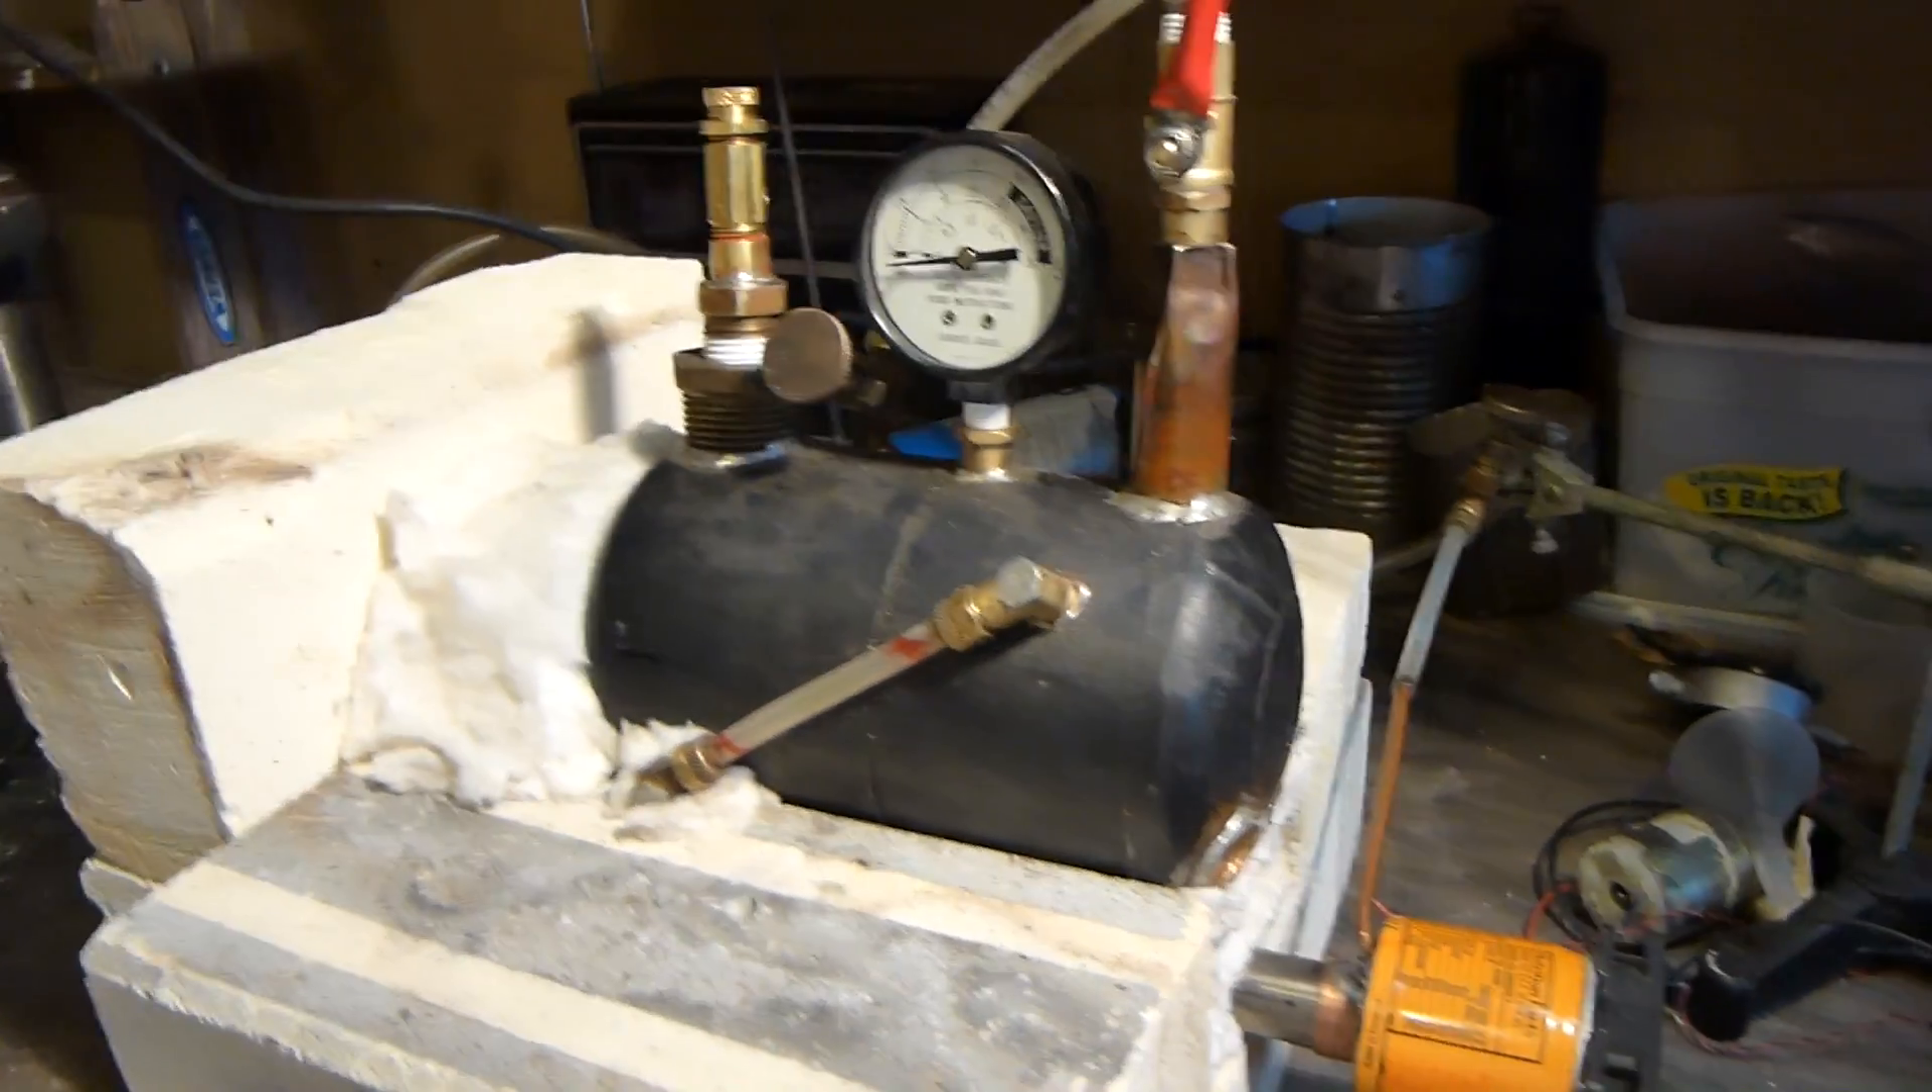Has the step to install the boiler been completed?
Yes.